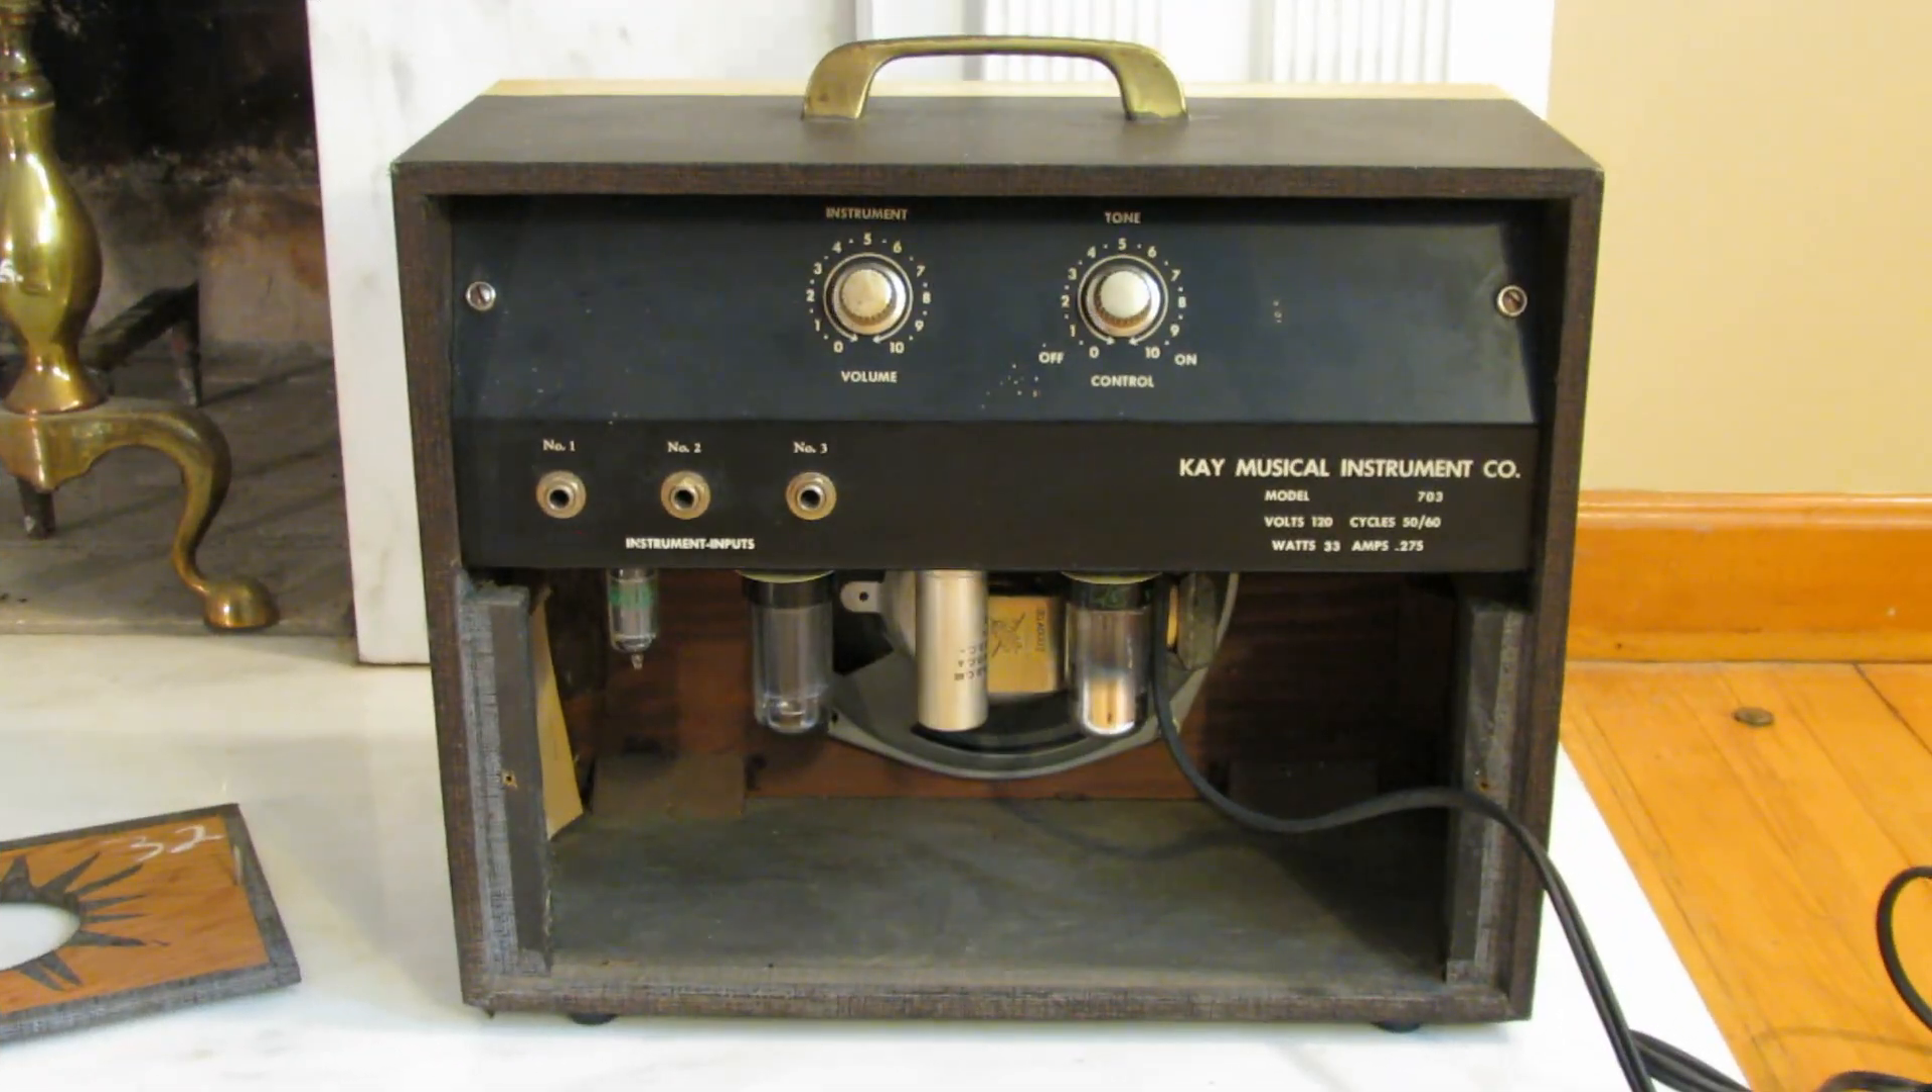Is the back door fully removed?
Yes.